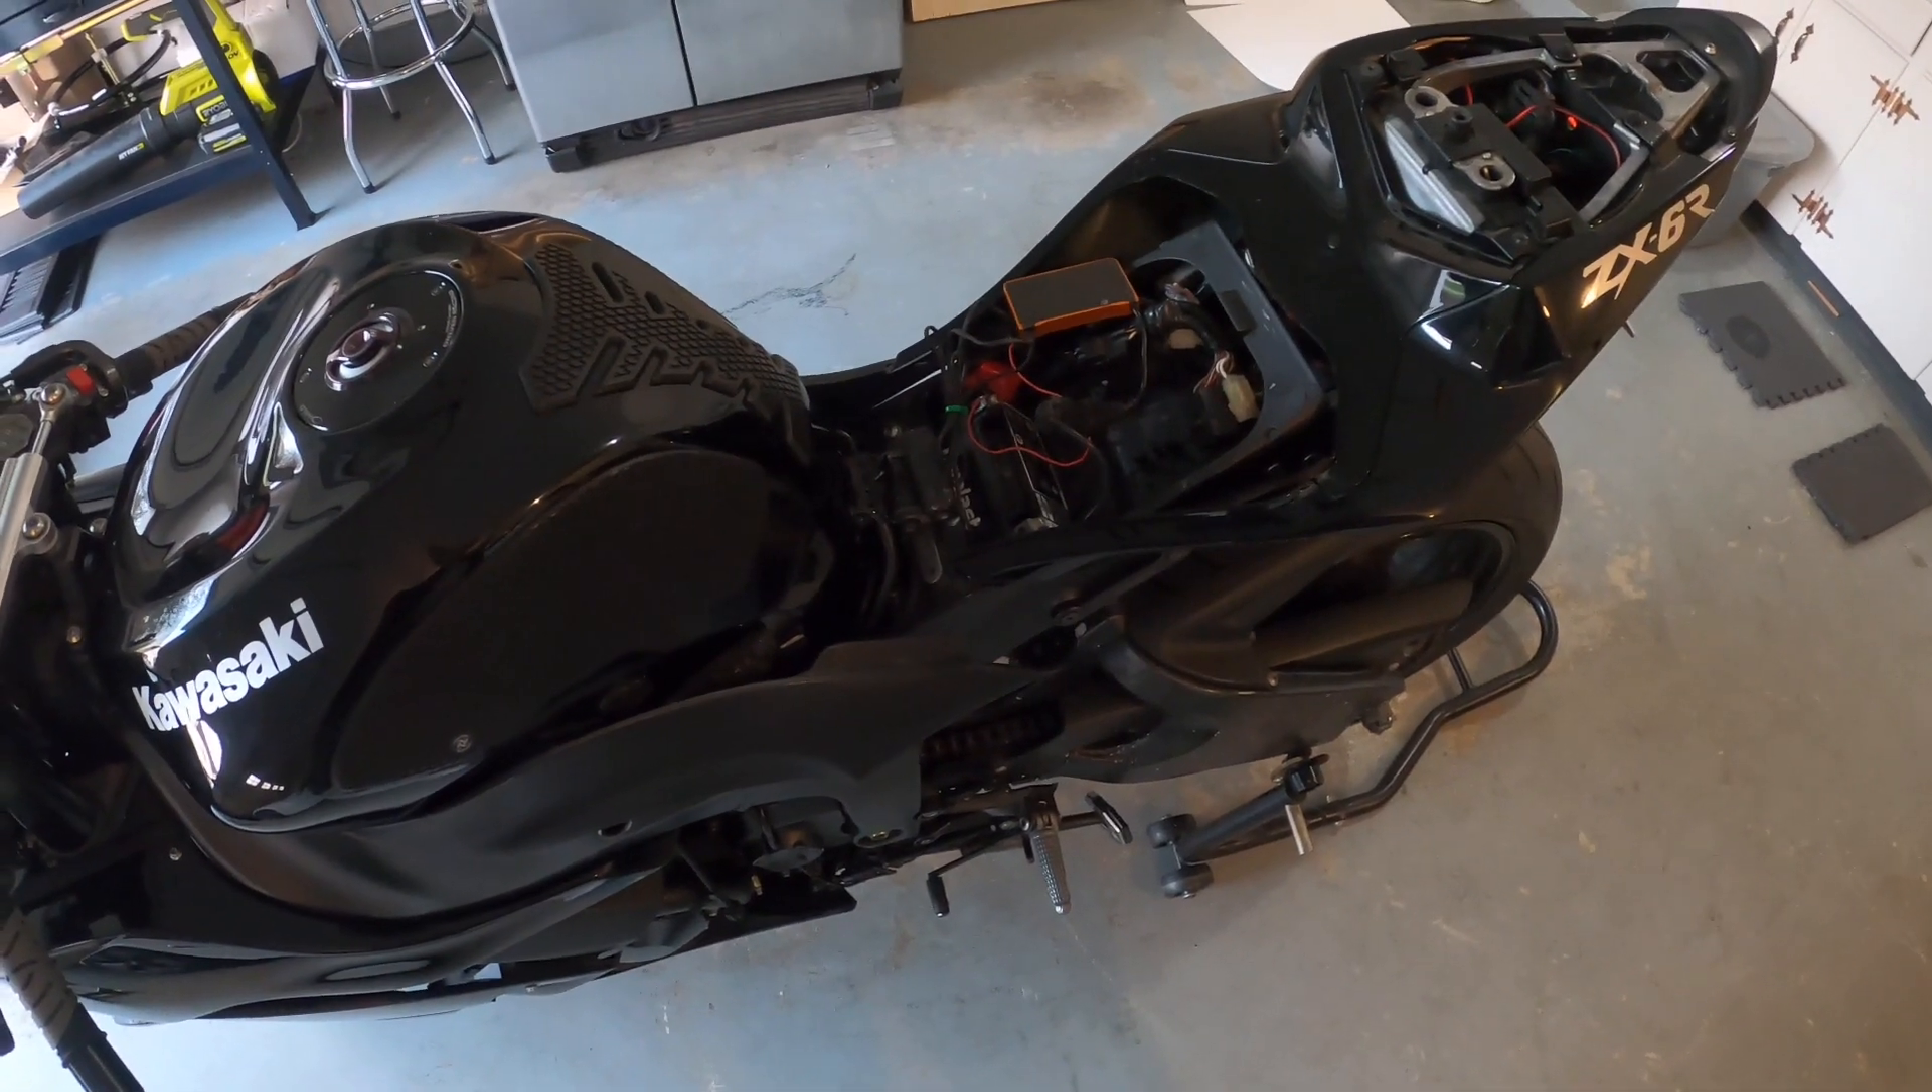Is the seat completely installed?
No.